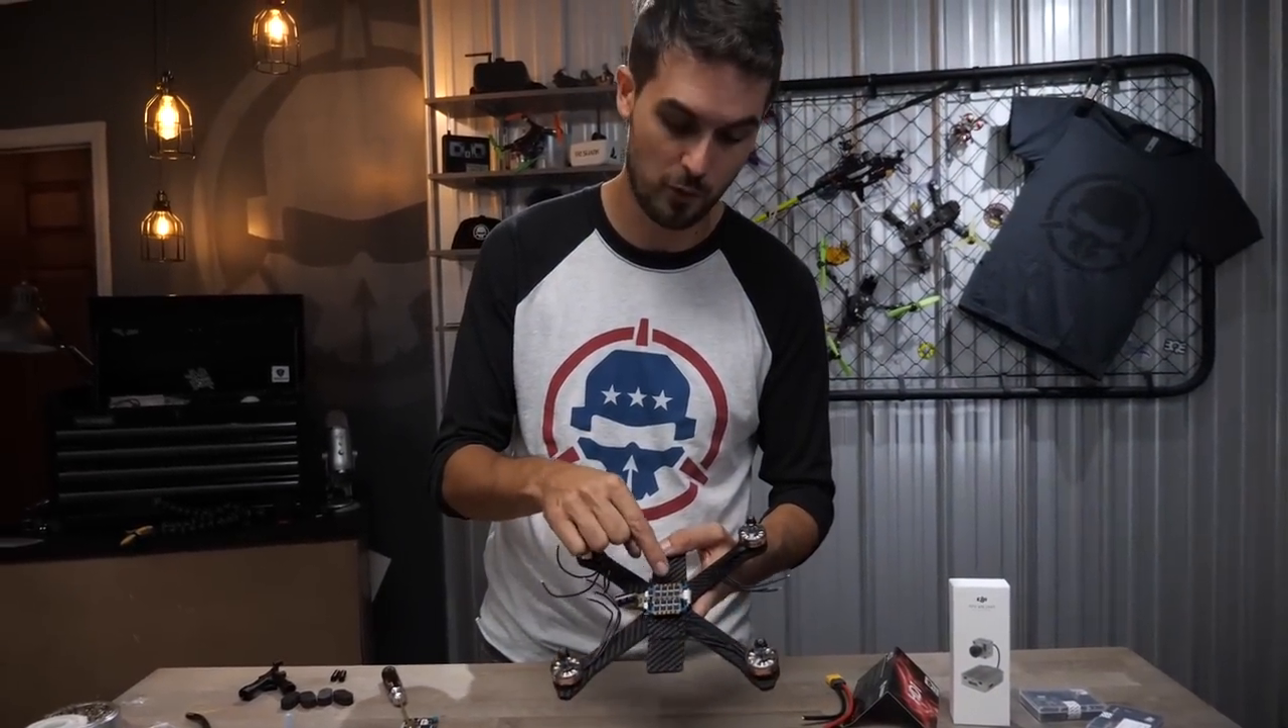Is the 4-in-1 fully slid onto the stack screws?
Yes.